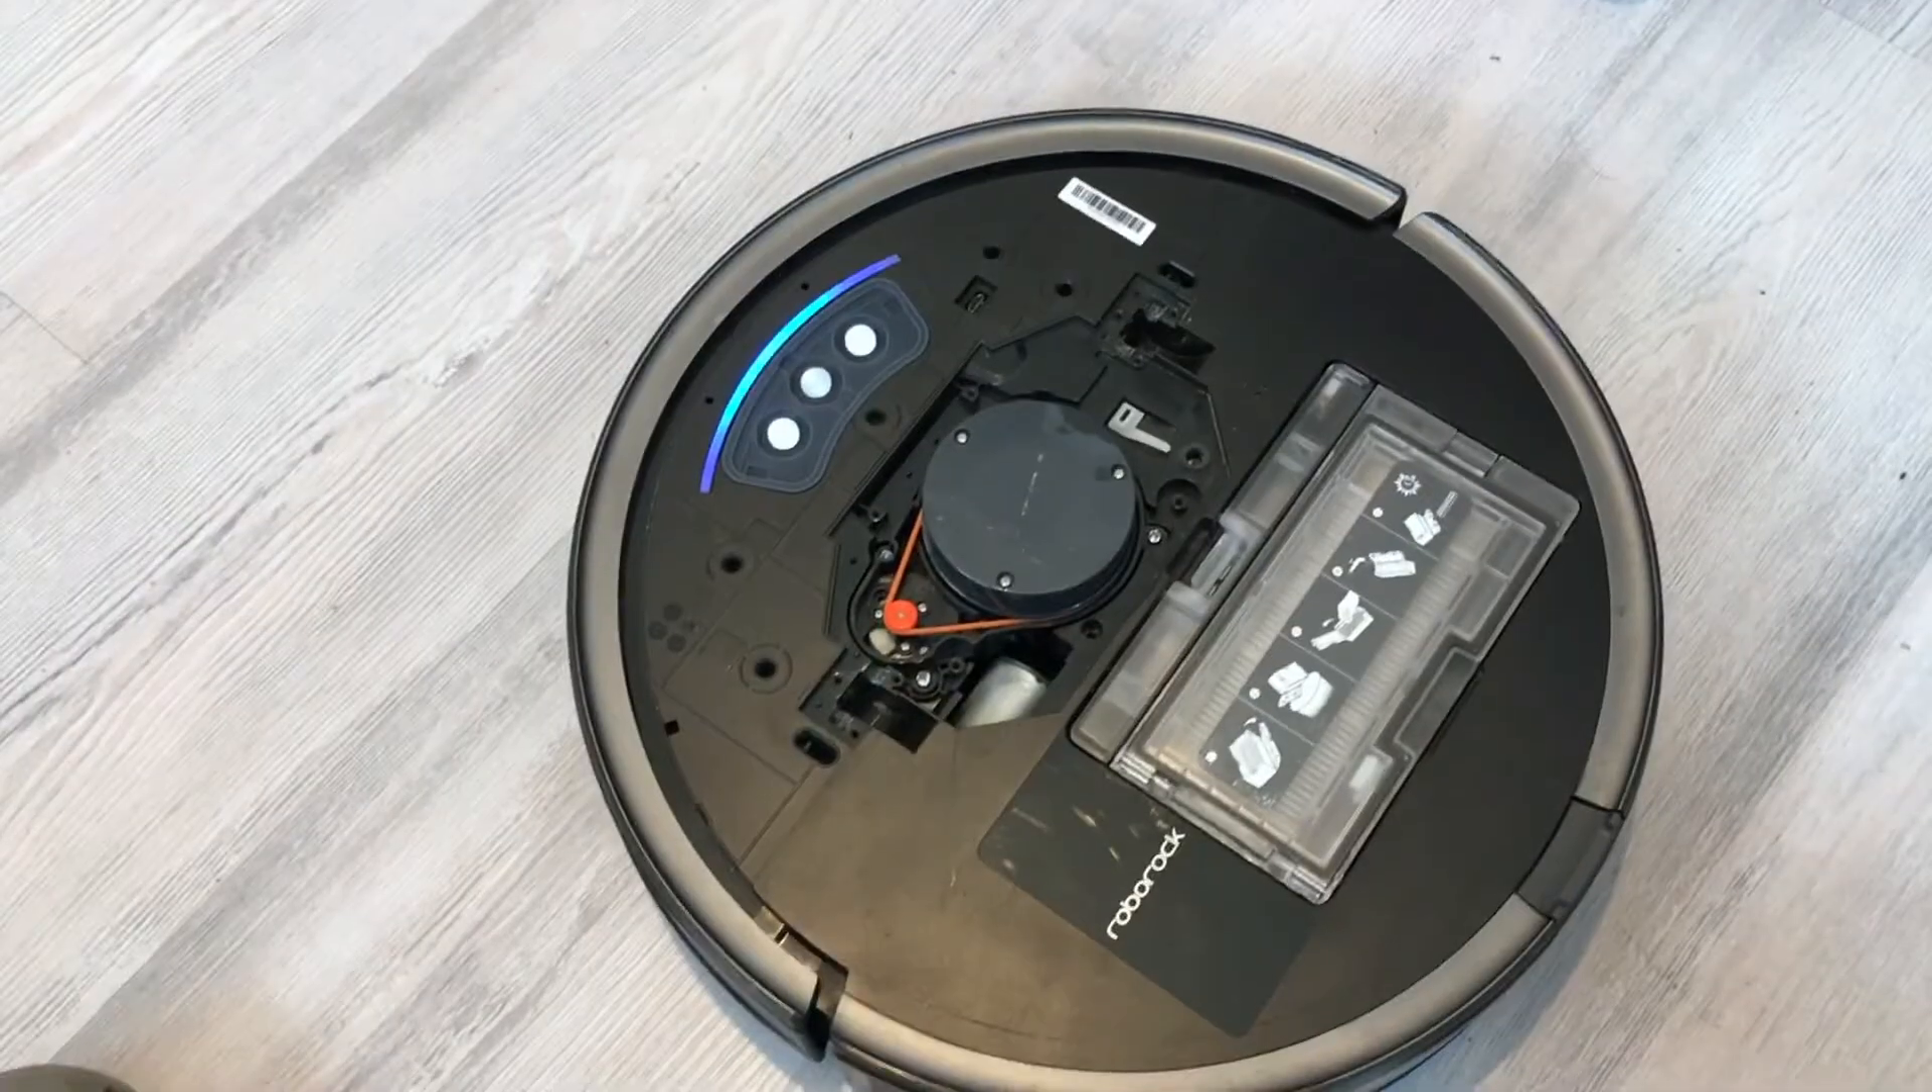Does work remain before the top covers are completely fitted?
Yes.